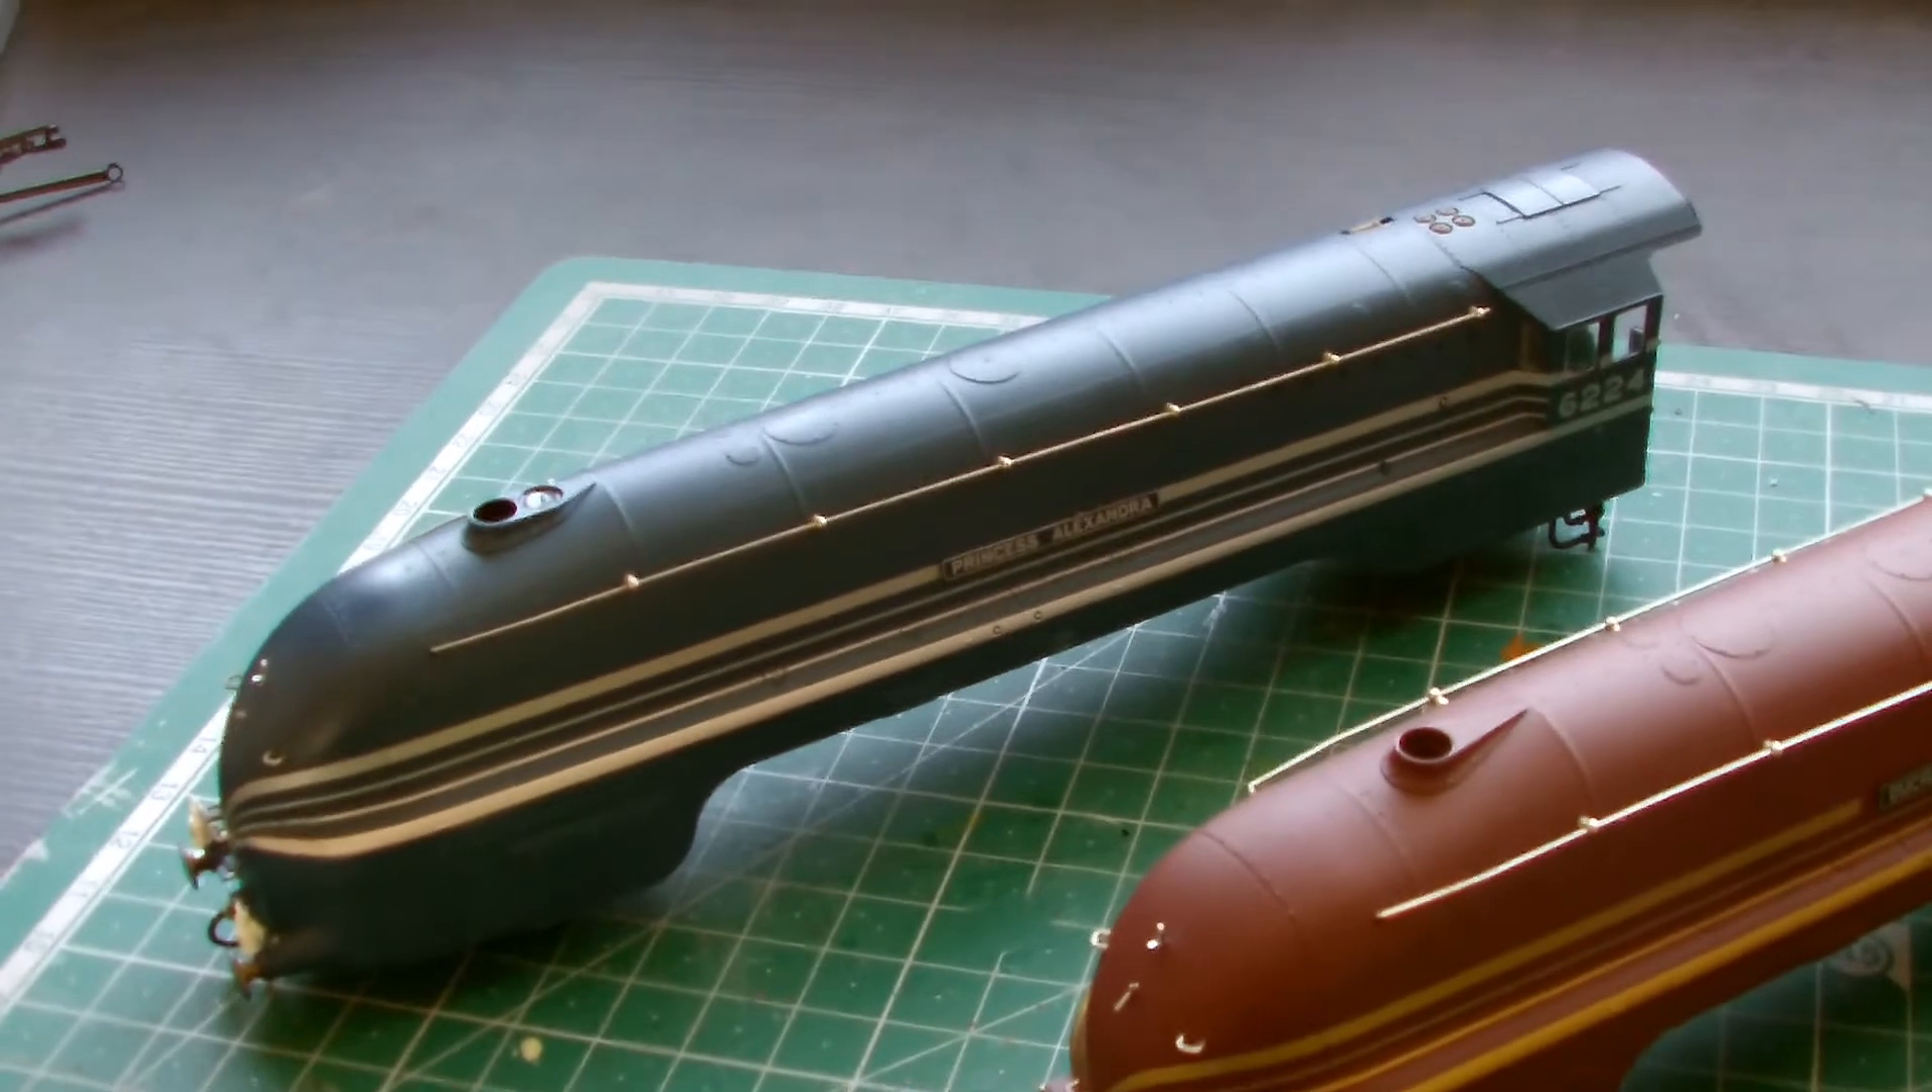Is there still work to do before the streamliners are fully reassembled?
Yes.